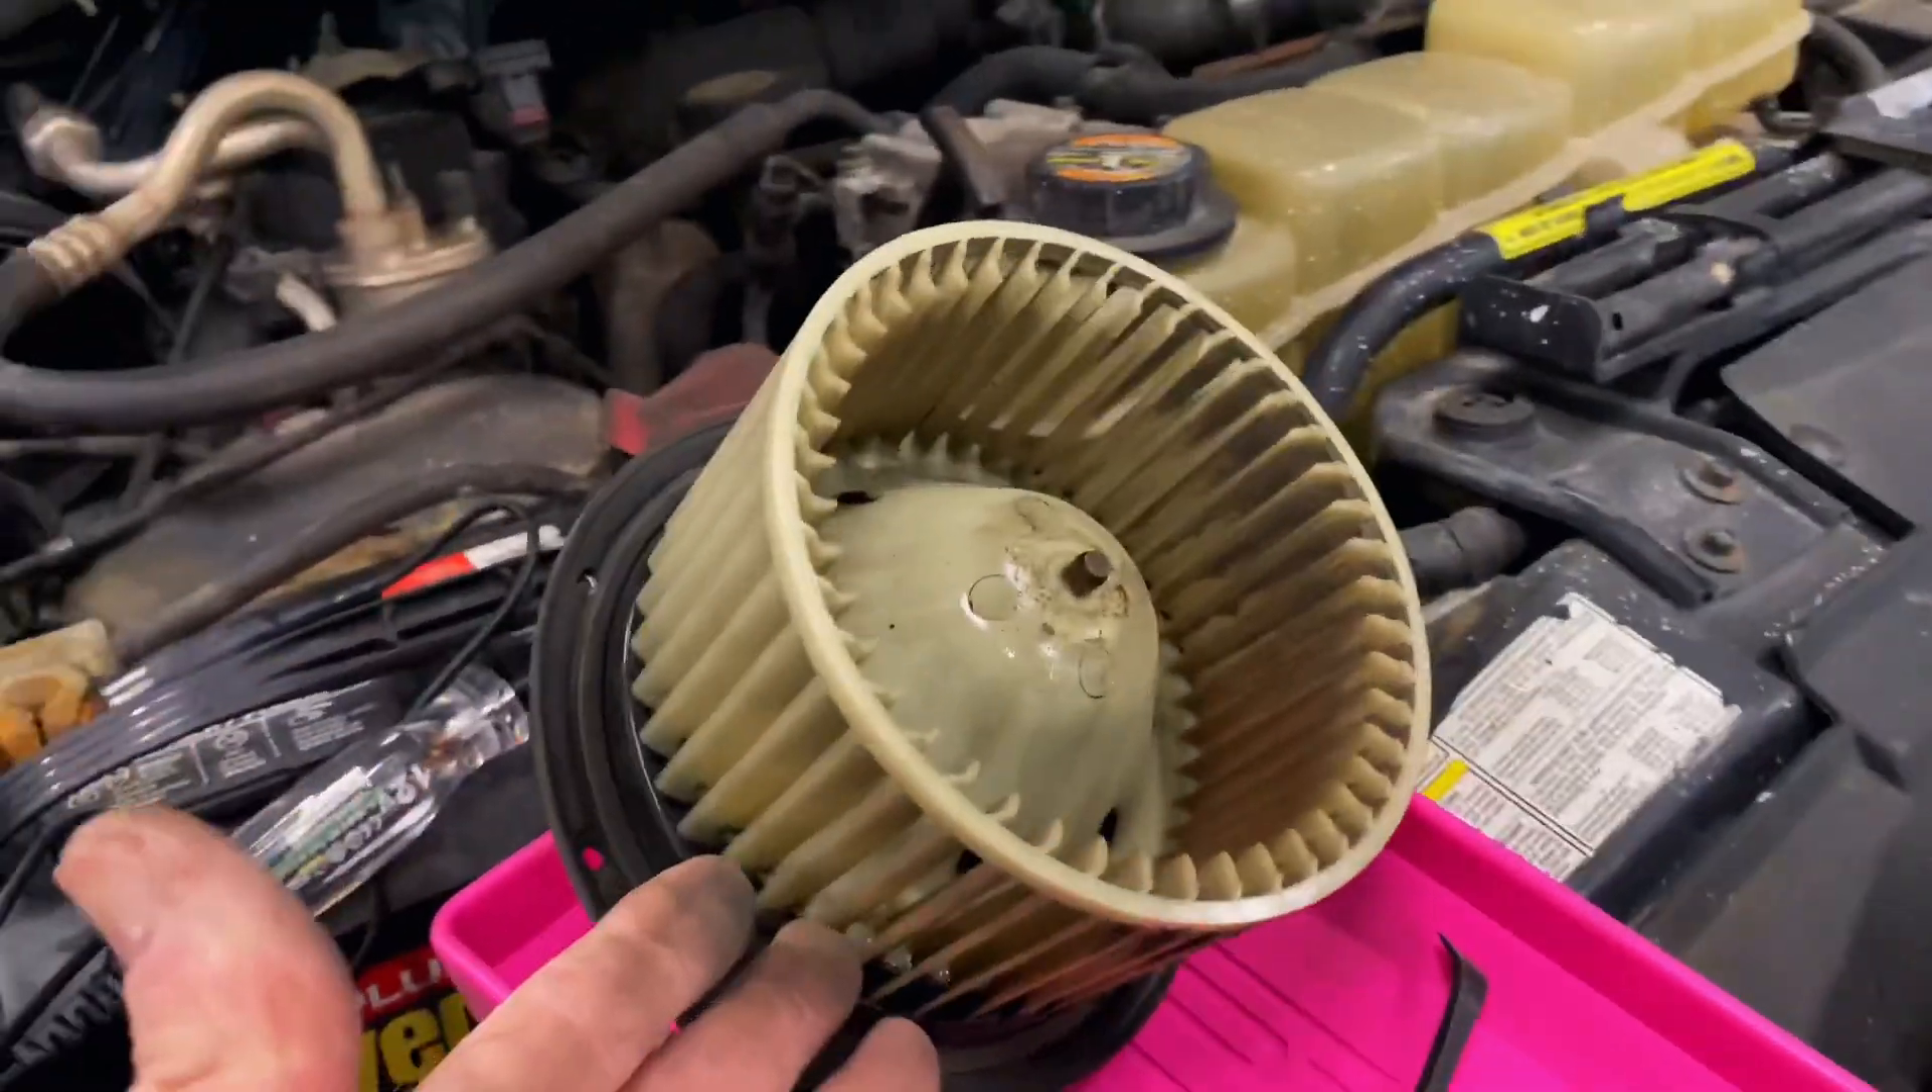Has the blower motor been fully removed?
Yes.